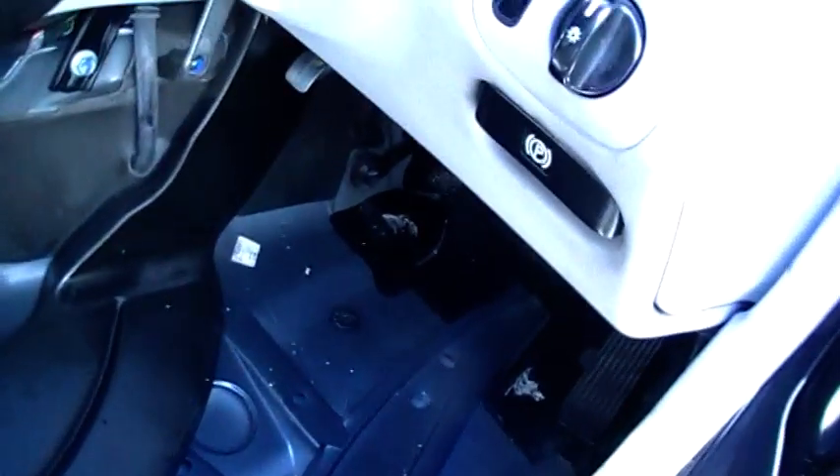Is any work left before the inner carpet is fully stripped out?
No.